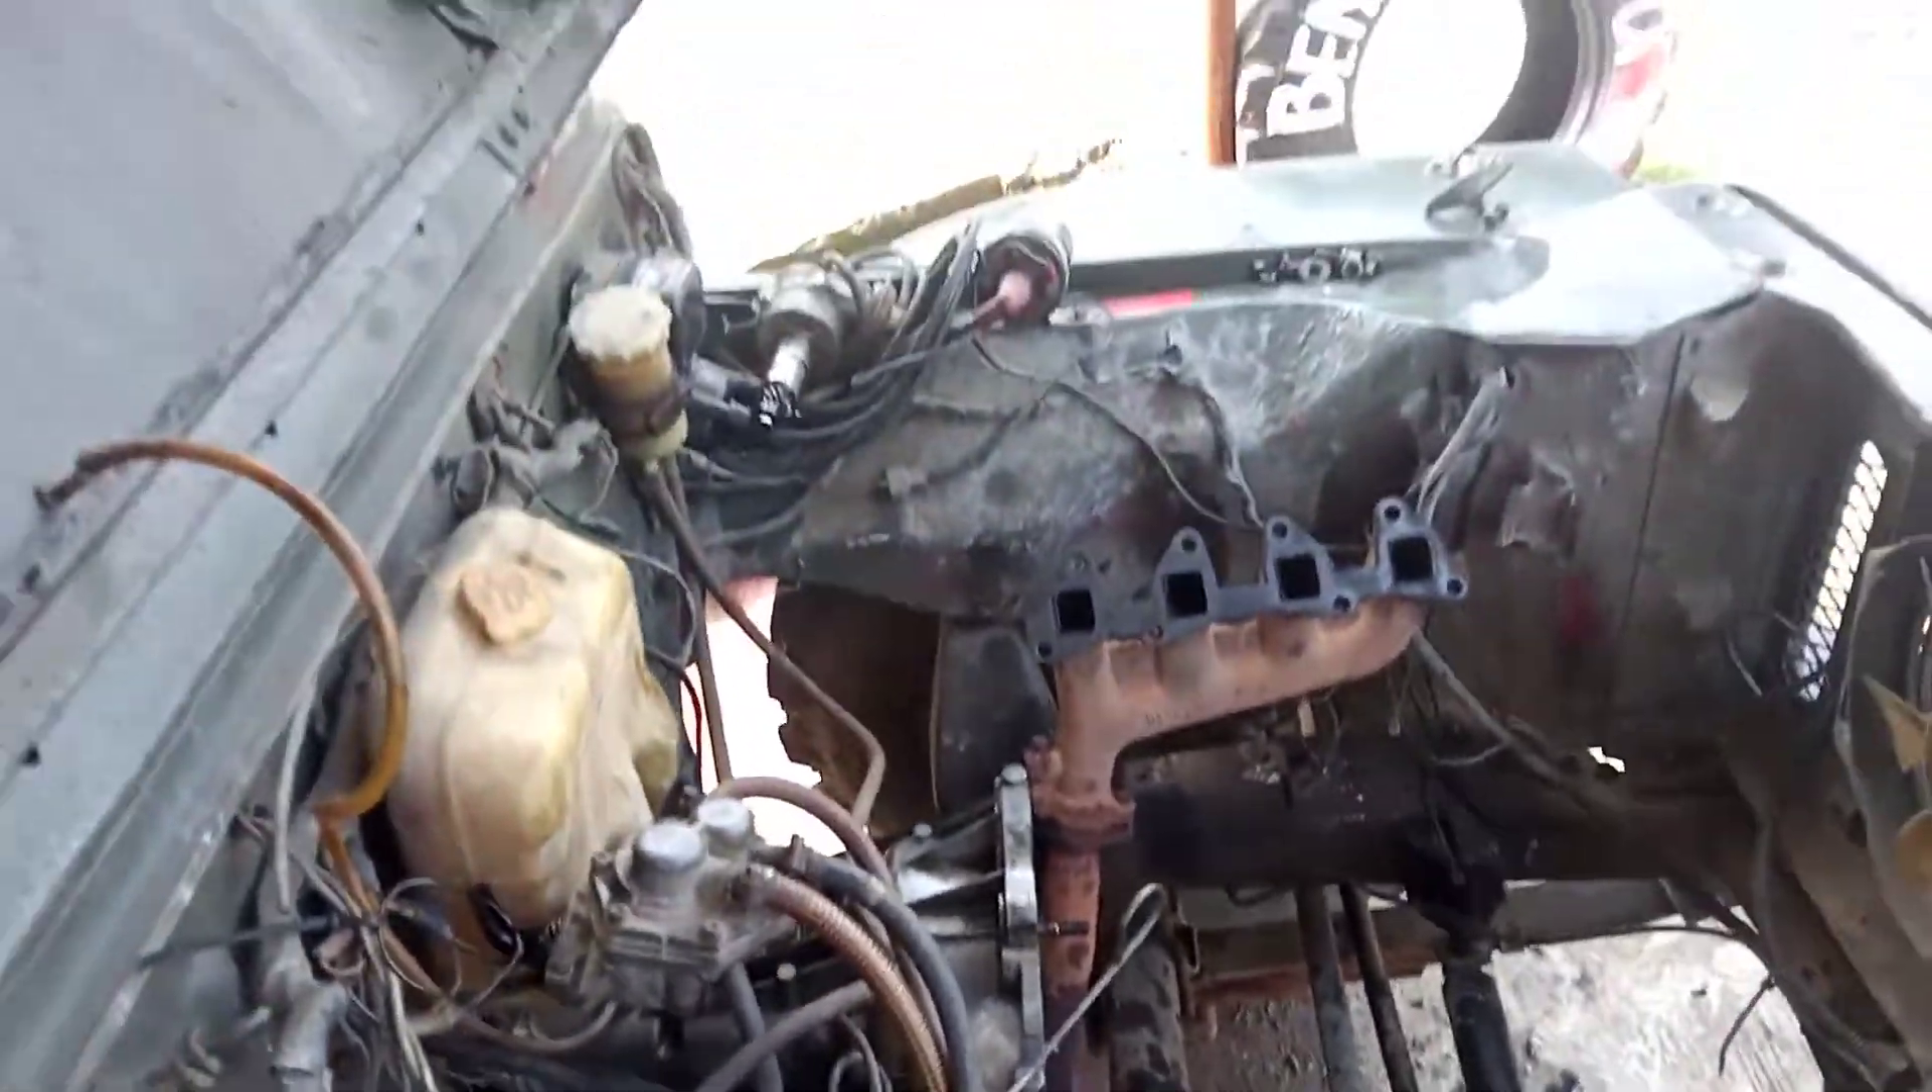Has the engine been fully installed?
No.